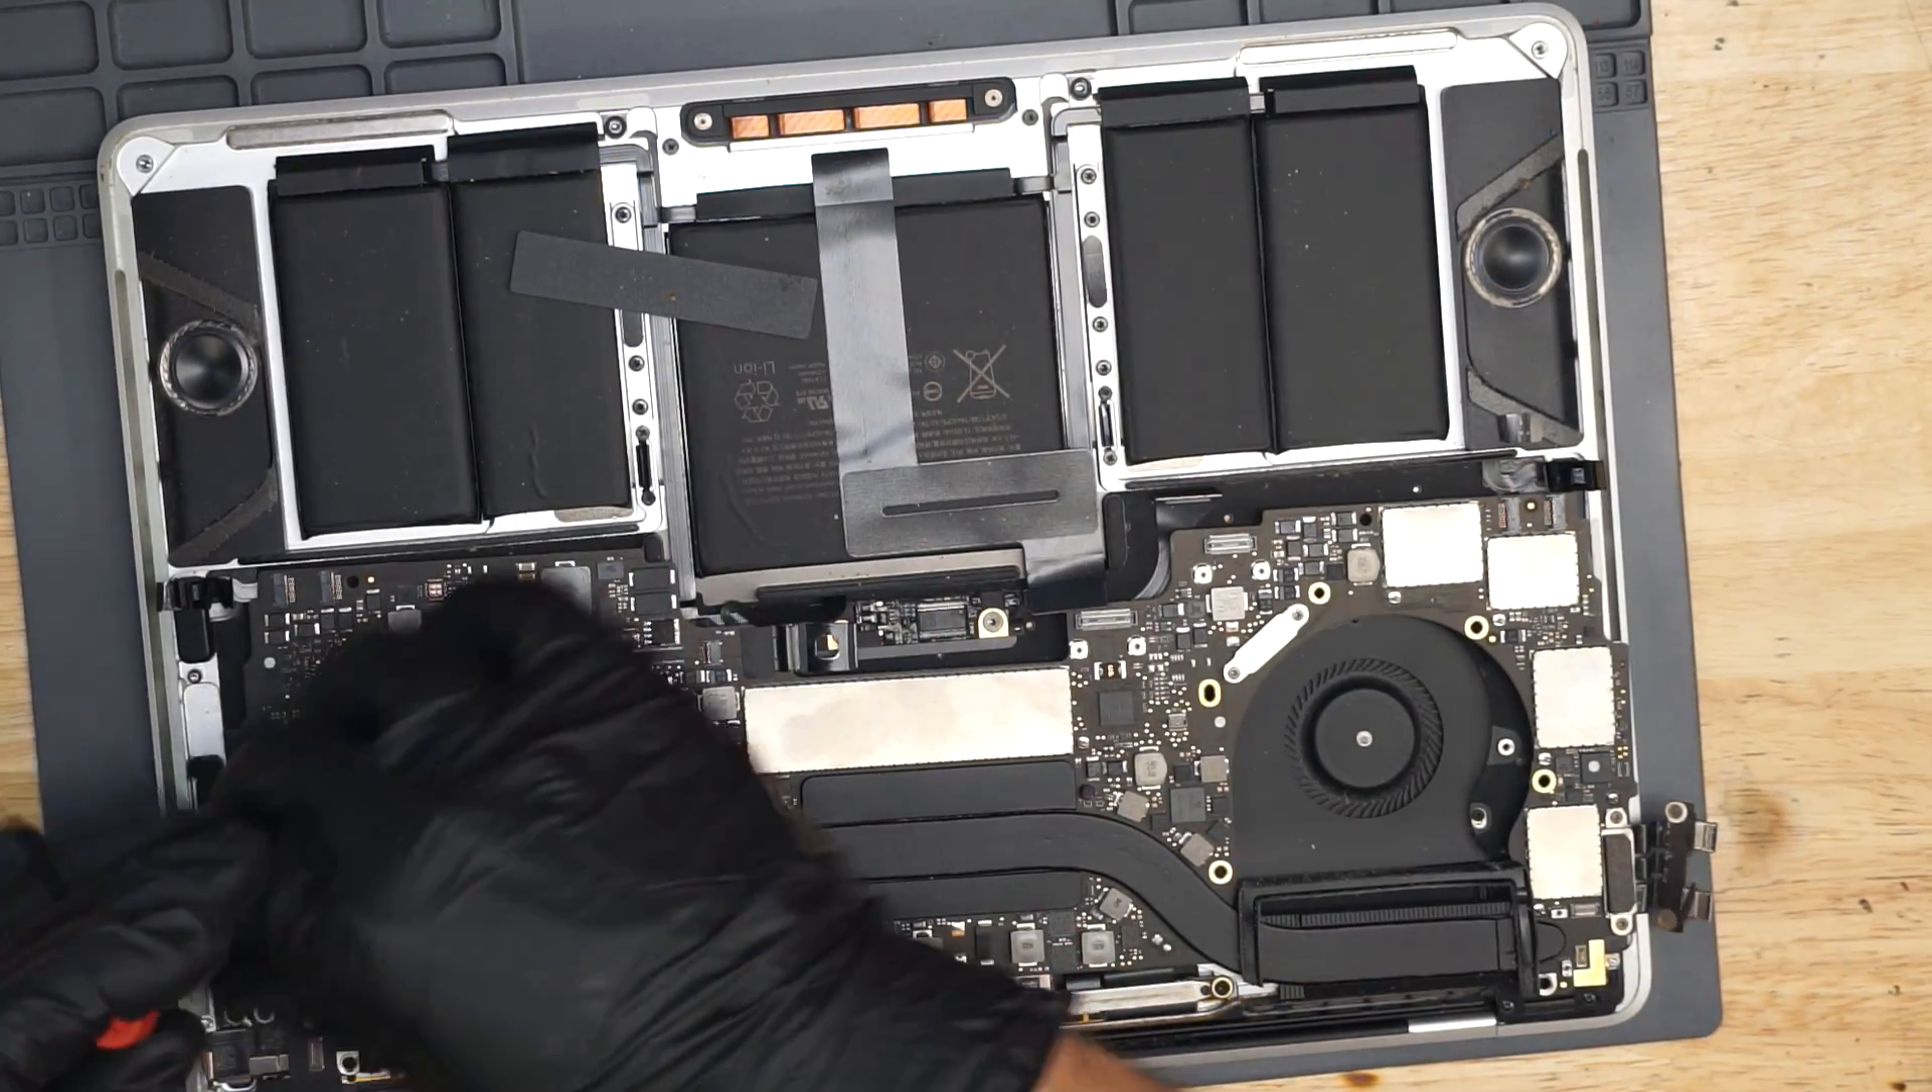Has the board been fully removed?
No.